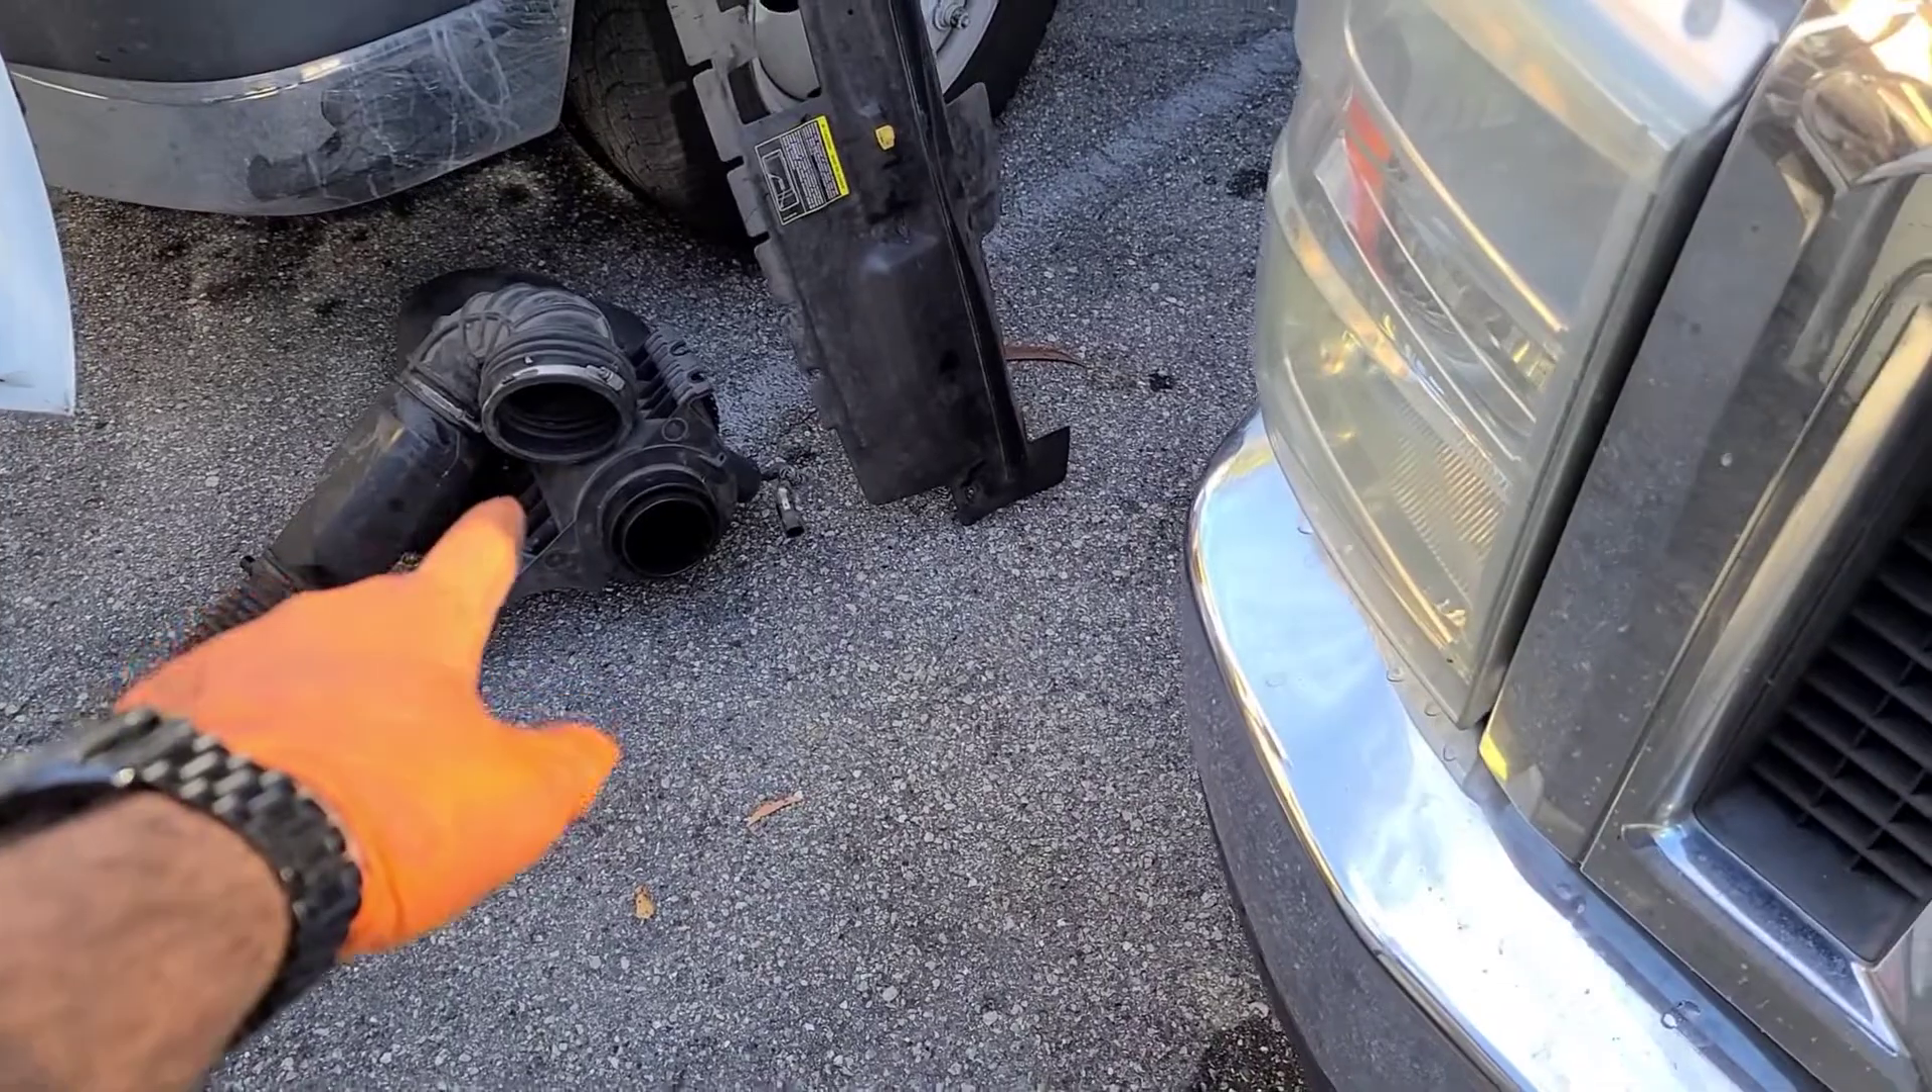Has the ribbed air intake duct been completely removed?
Yes.